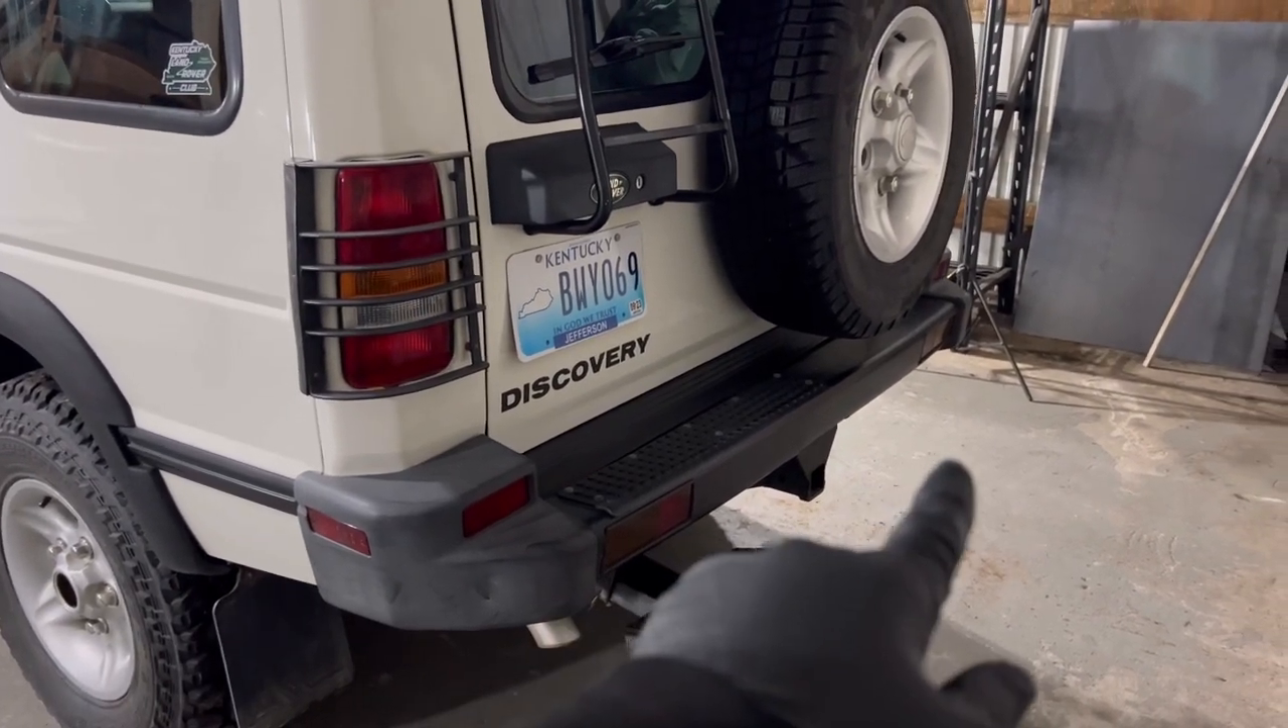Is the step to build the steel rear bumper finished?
No.